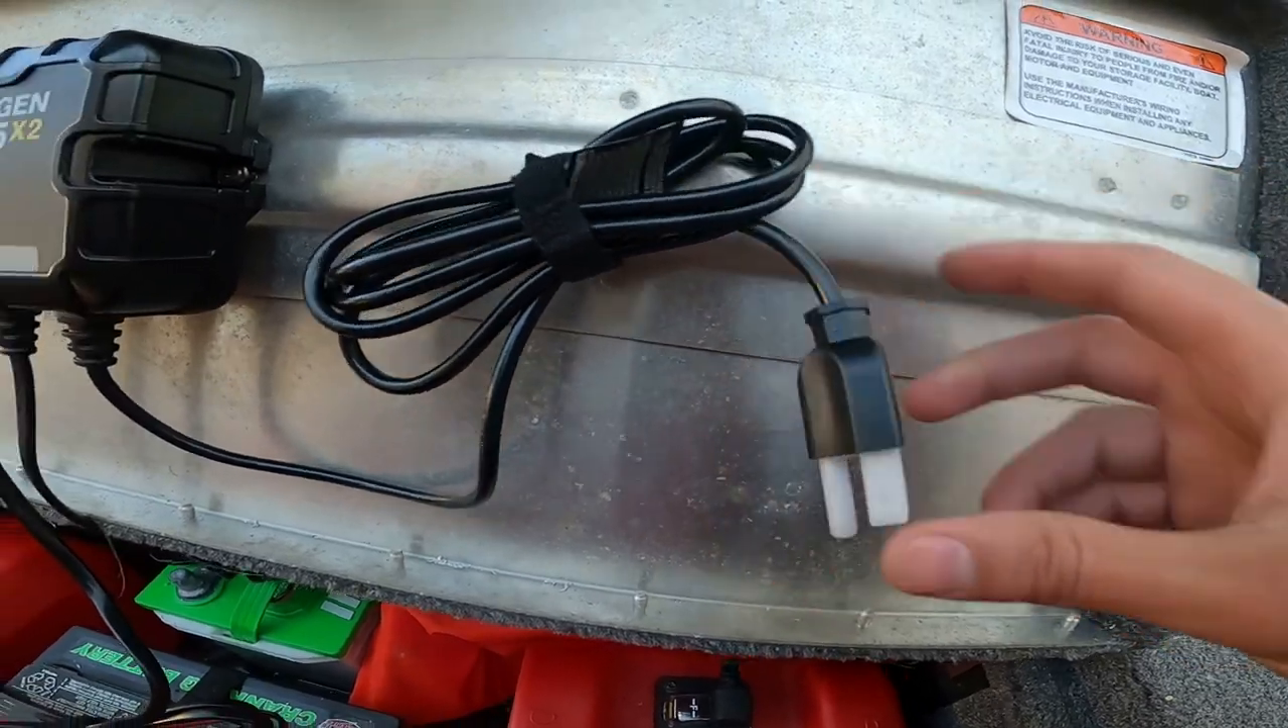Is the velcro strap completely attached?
Yes.